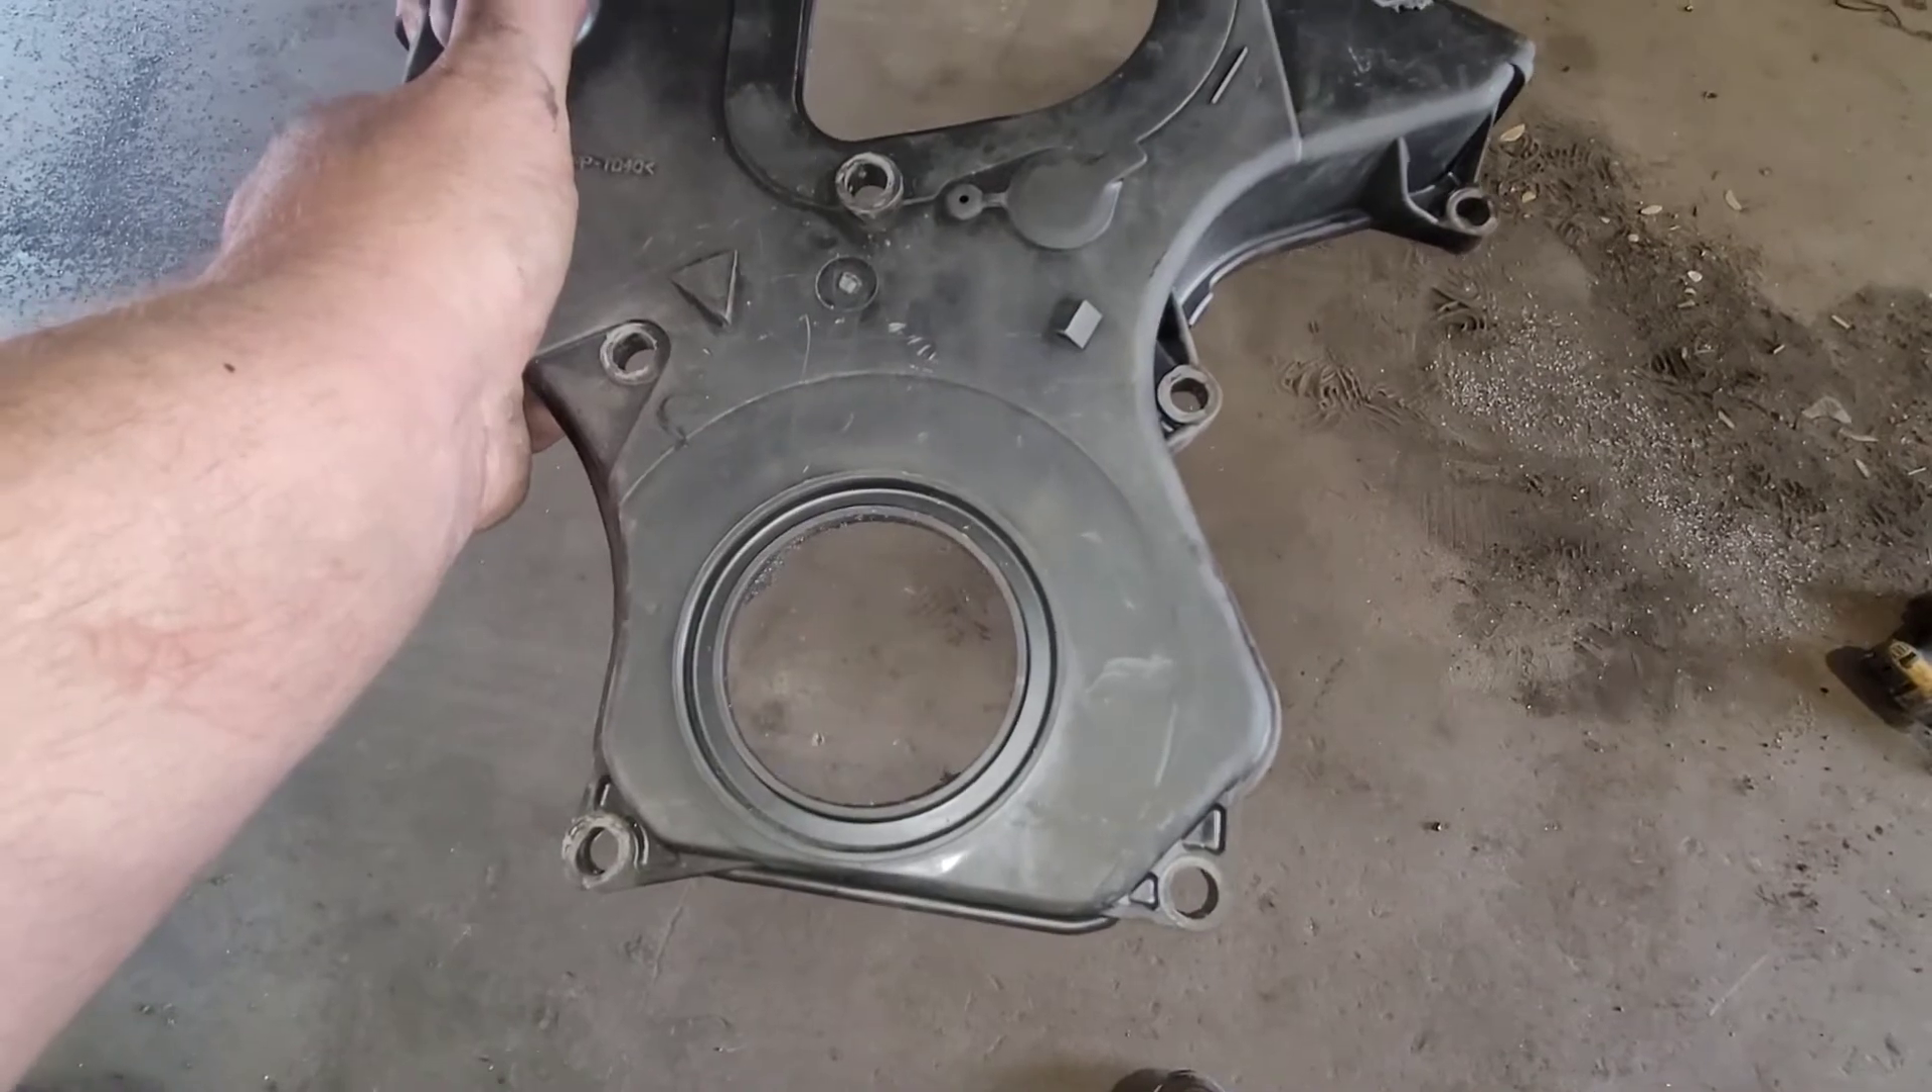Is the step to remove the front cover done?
Yes.